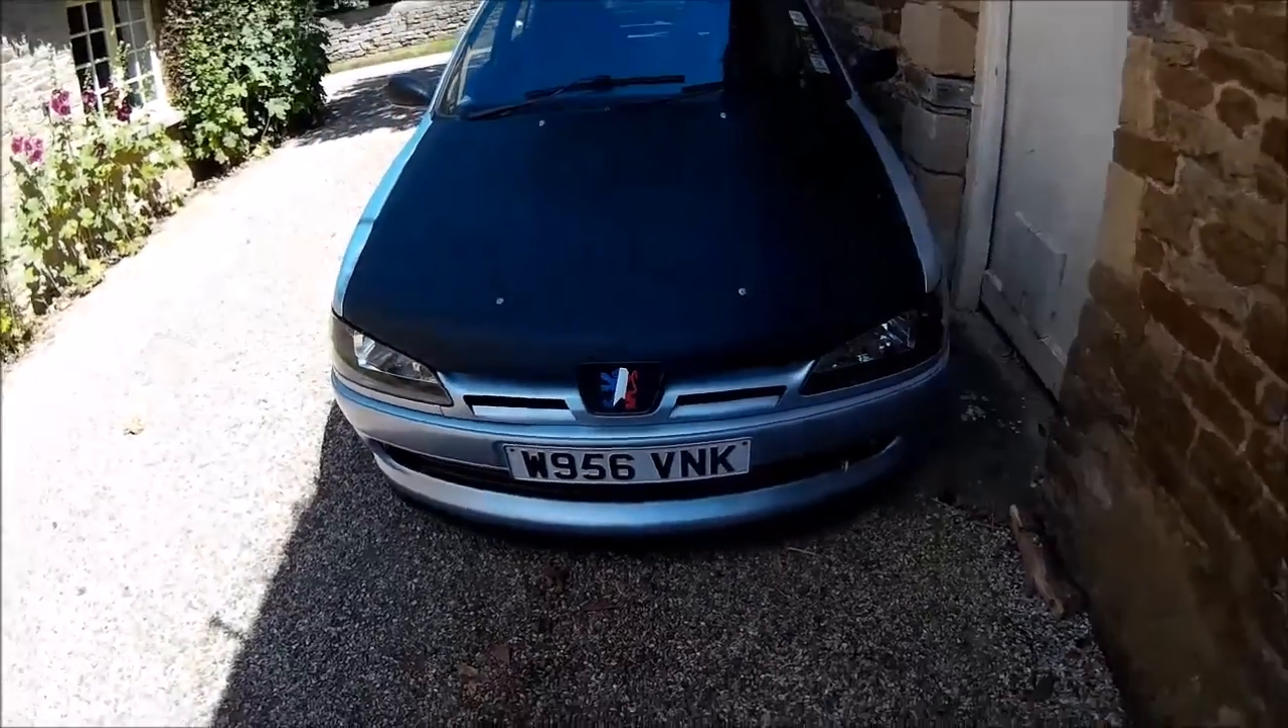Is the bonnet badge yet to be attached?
No.